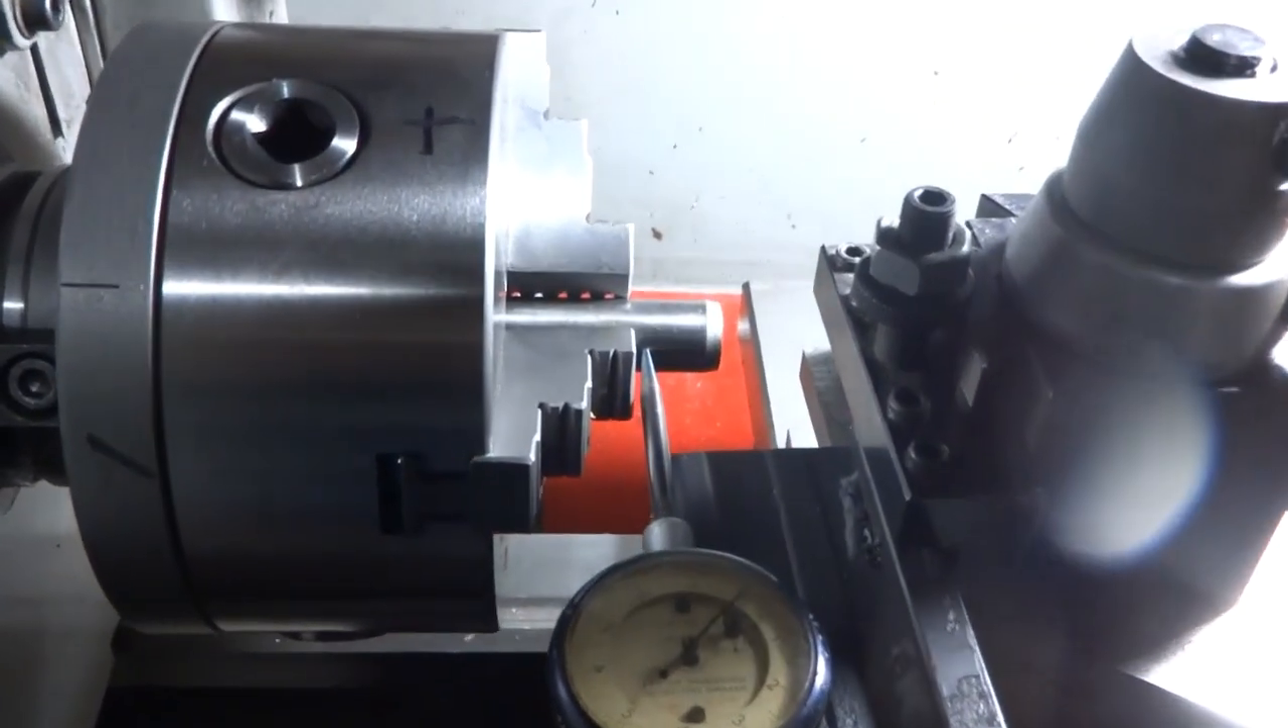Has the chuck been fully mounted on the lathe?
Yes.